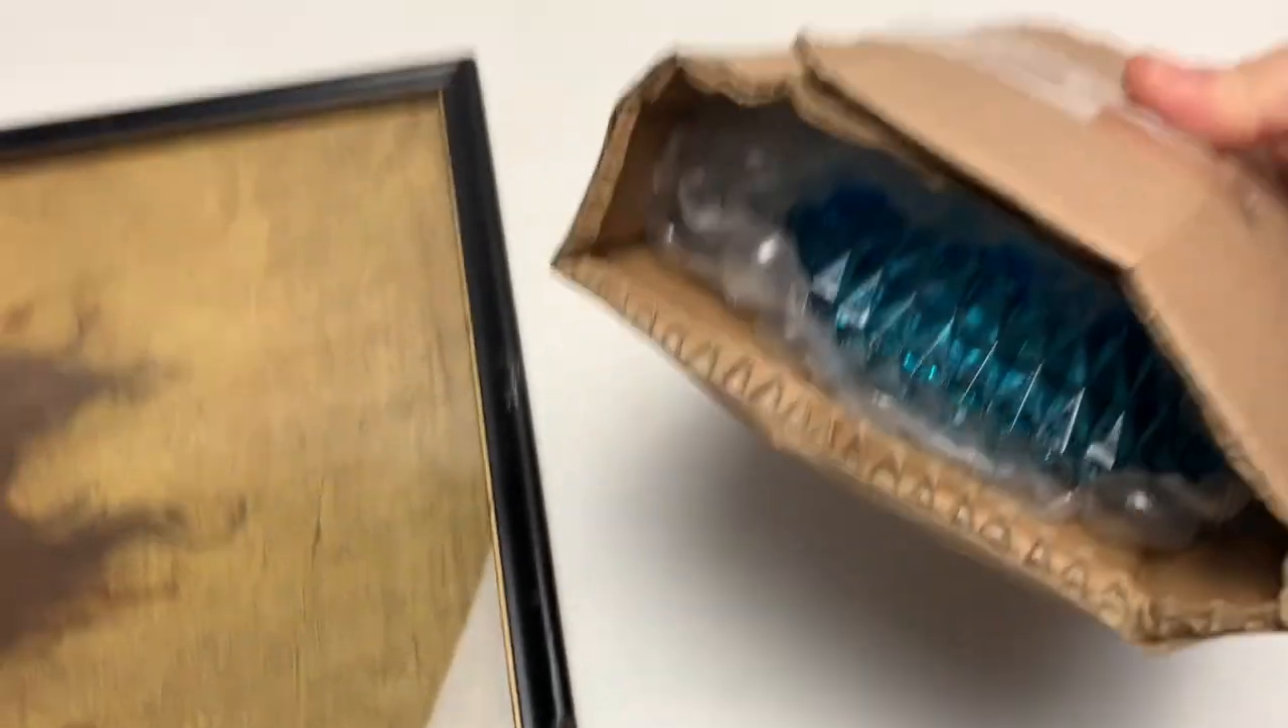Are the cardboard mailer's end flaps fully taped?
No.